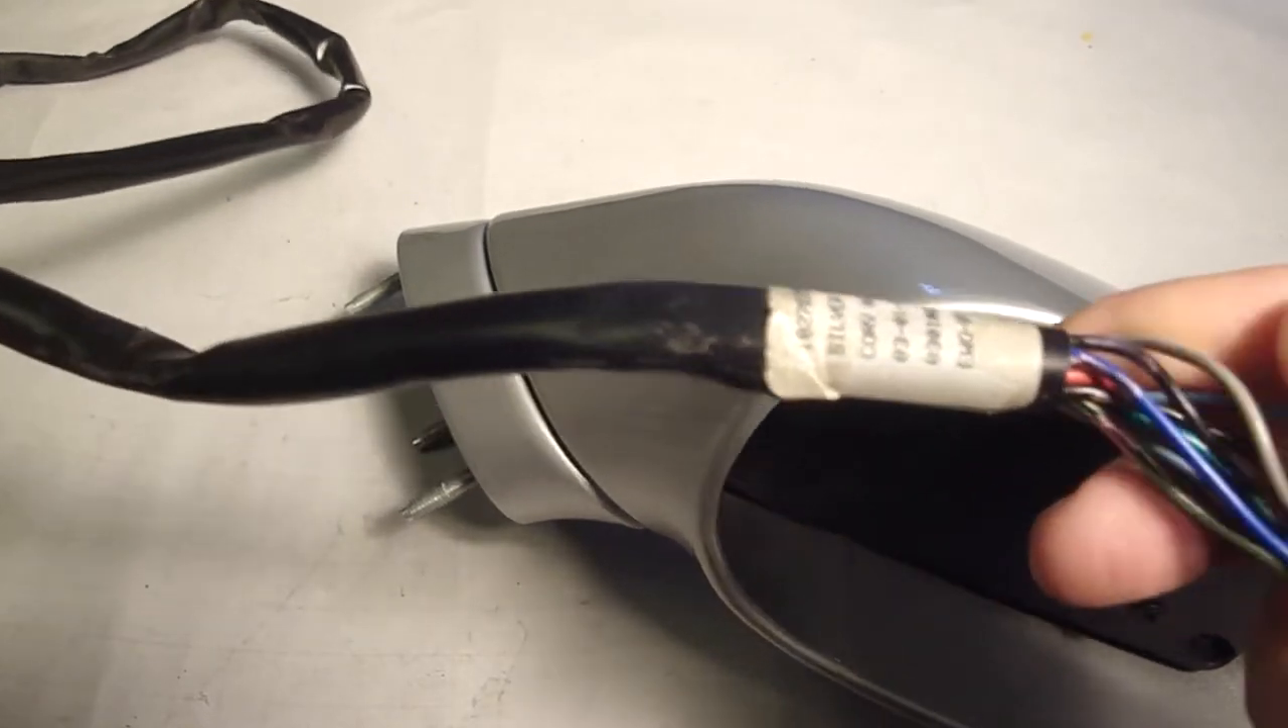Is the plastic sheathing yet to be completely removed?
Yes.